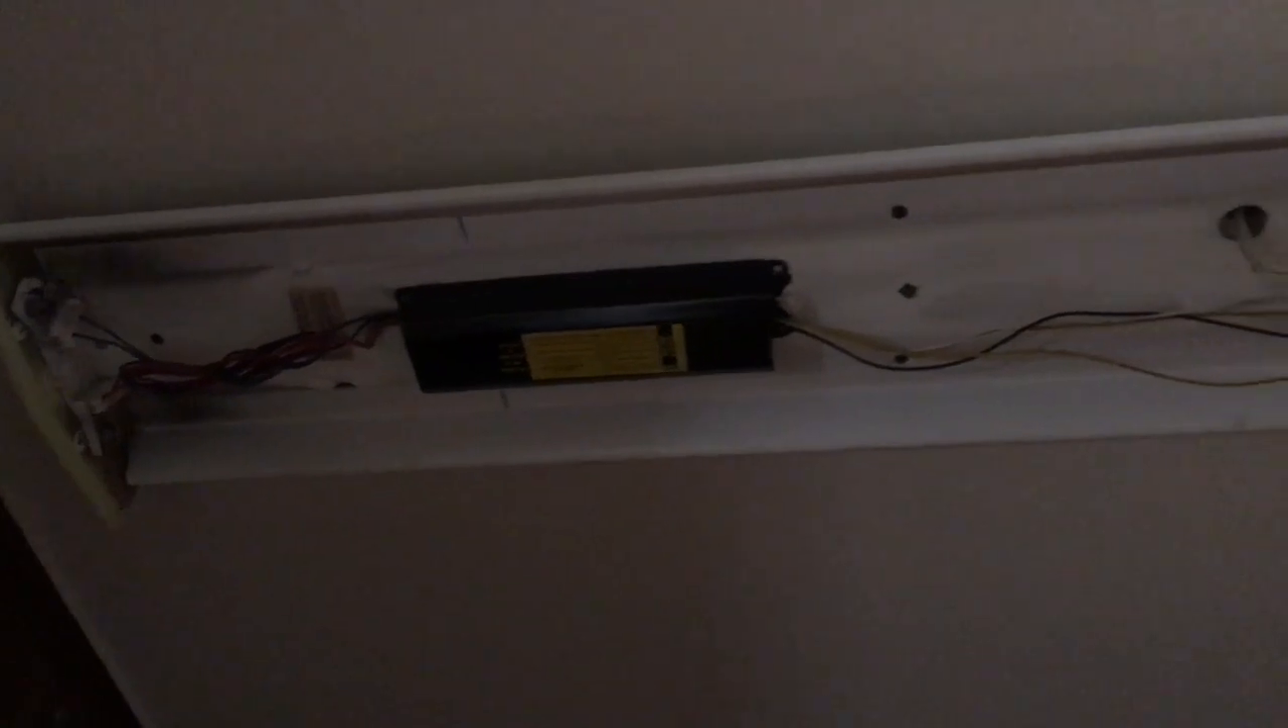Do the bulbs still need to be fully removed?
No.